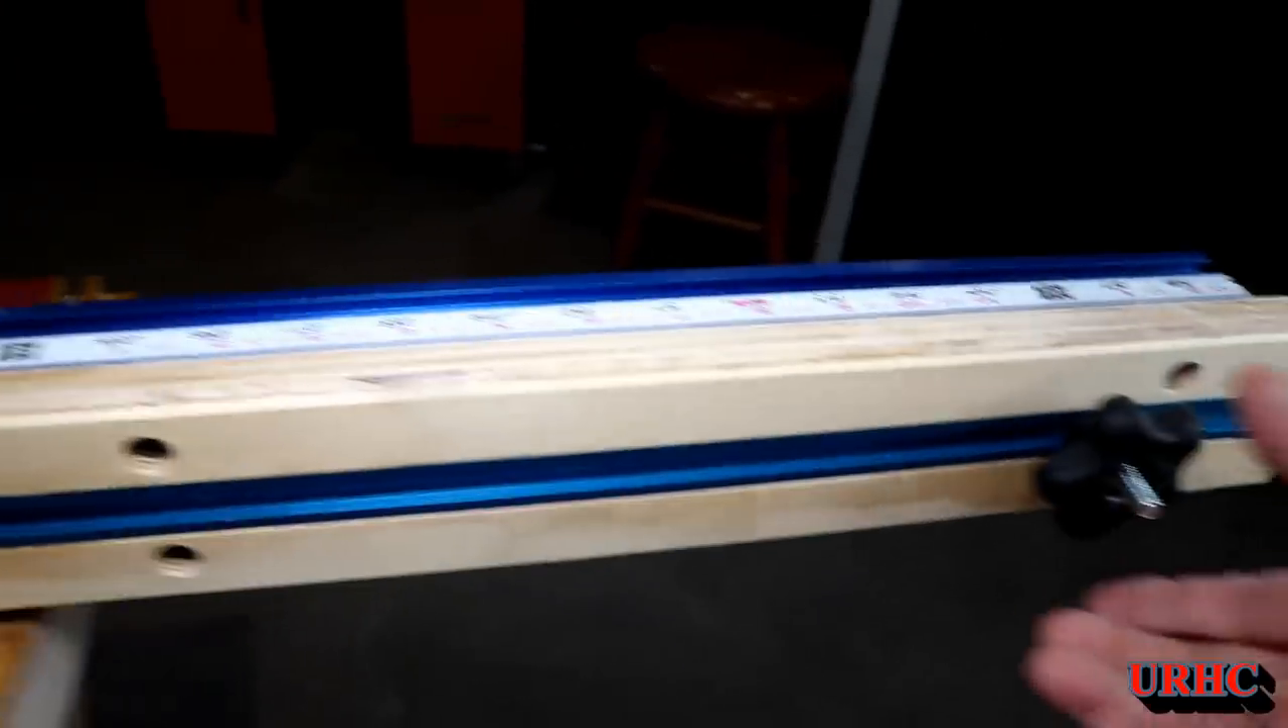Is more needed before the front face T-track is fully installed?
No.